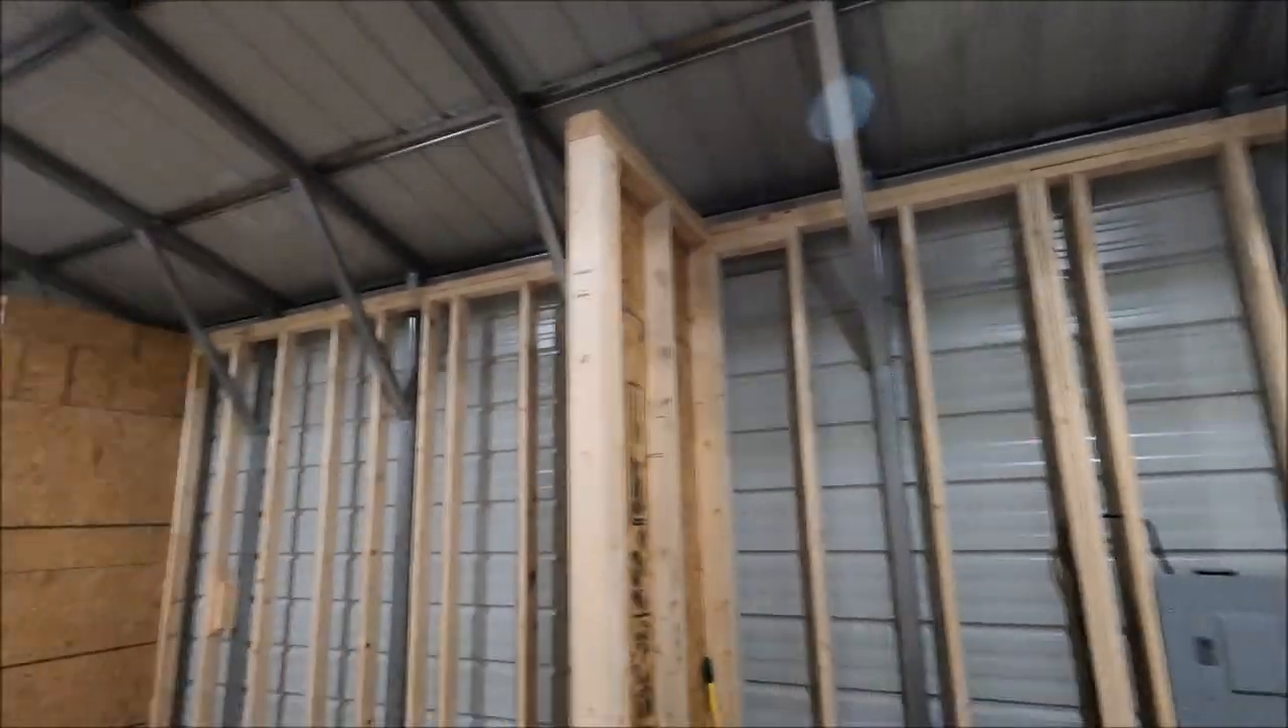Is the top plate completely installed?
Yes.